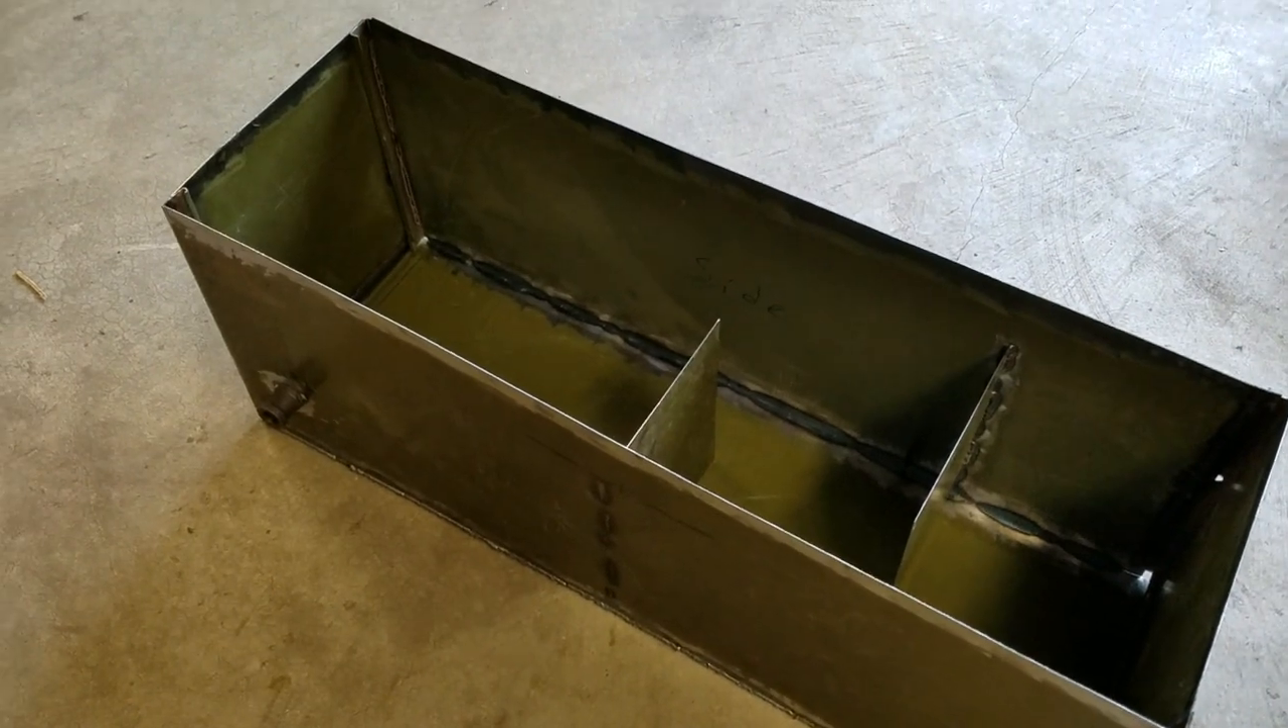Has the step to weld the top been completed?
No.